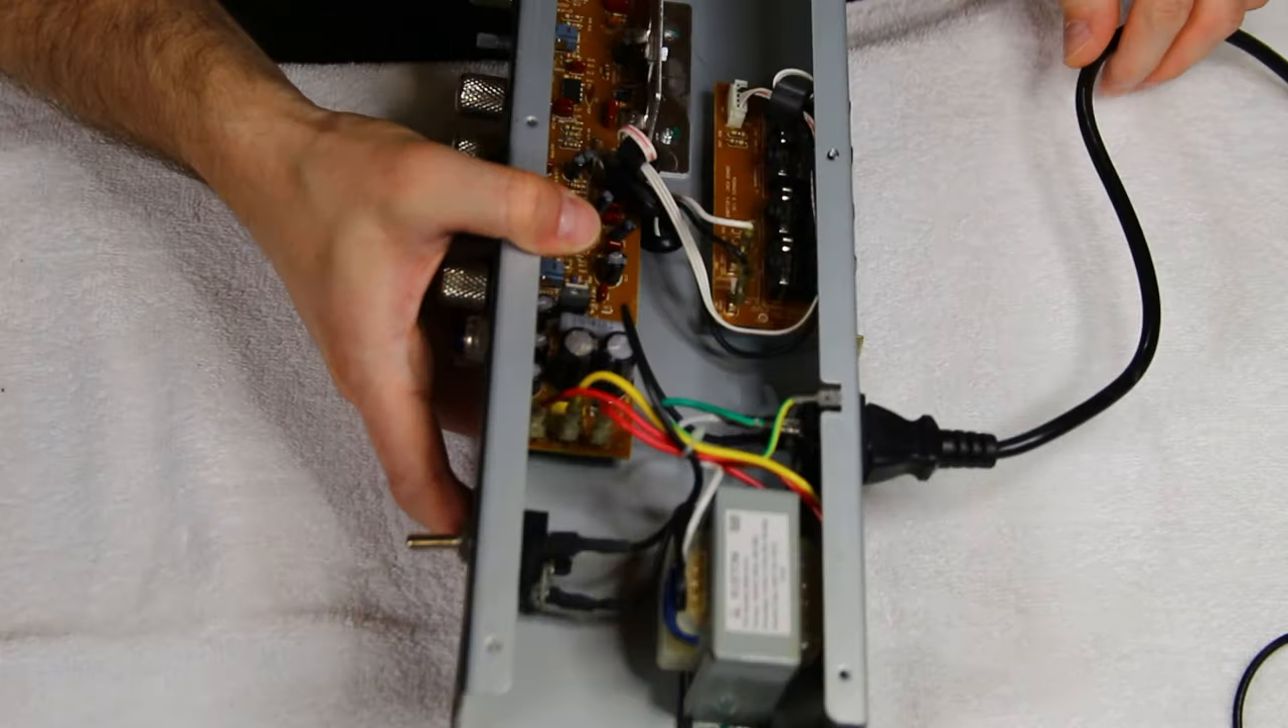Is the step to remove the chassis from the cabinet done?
Yes.